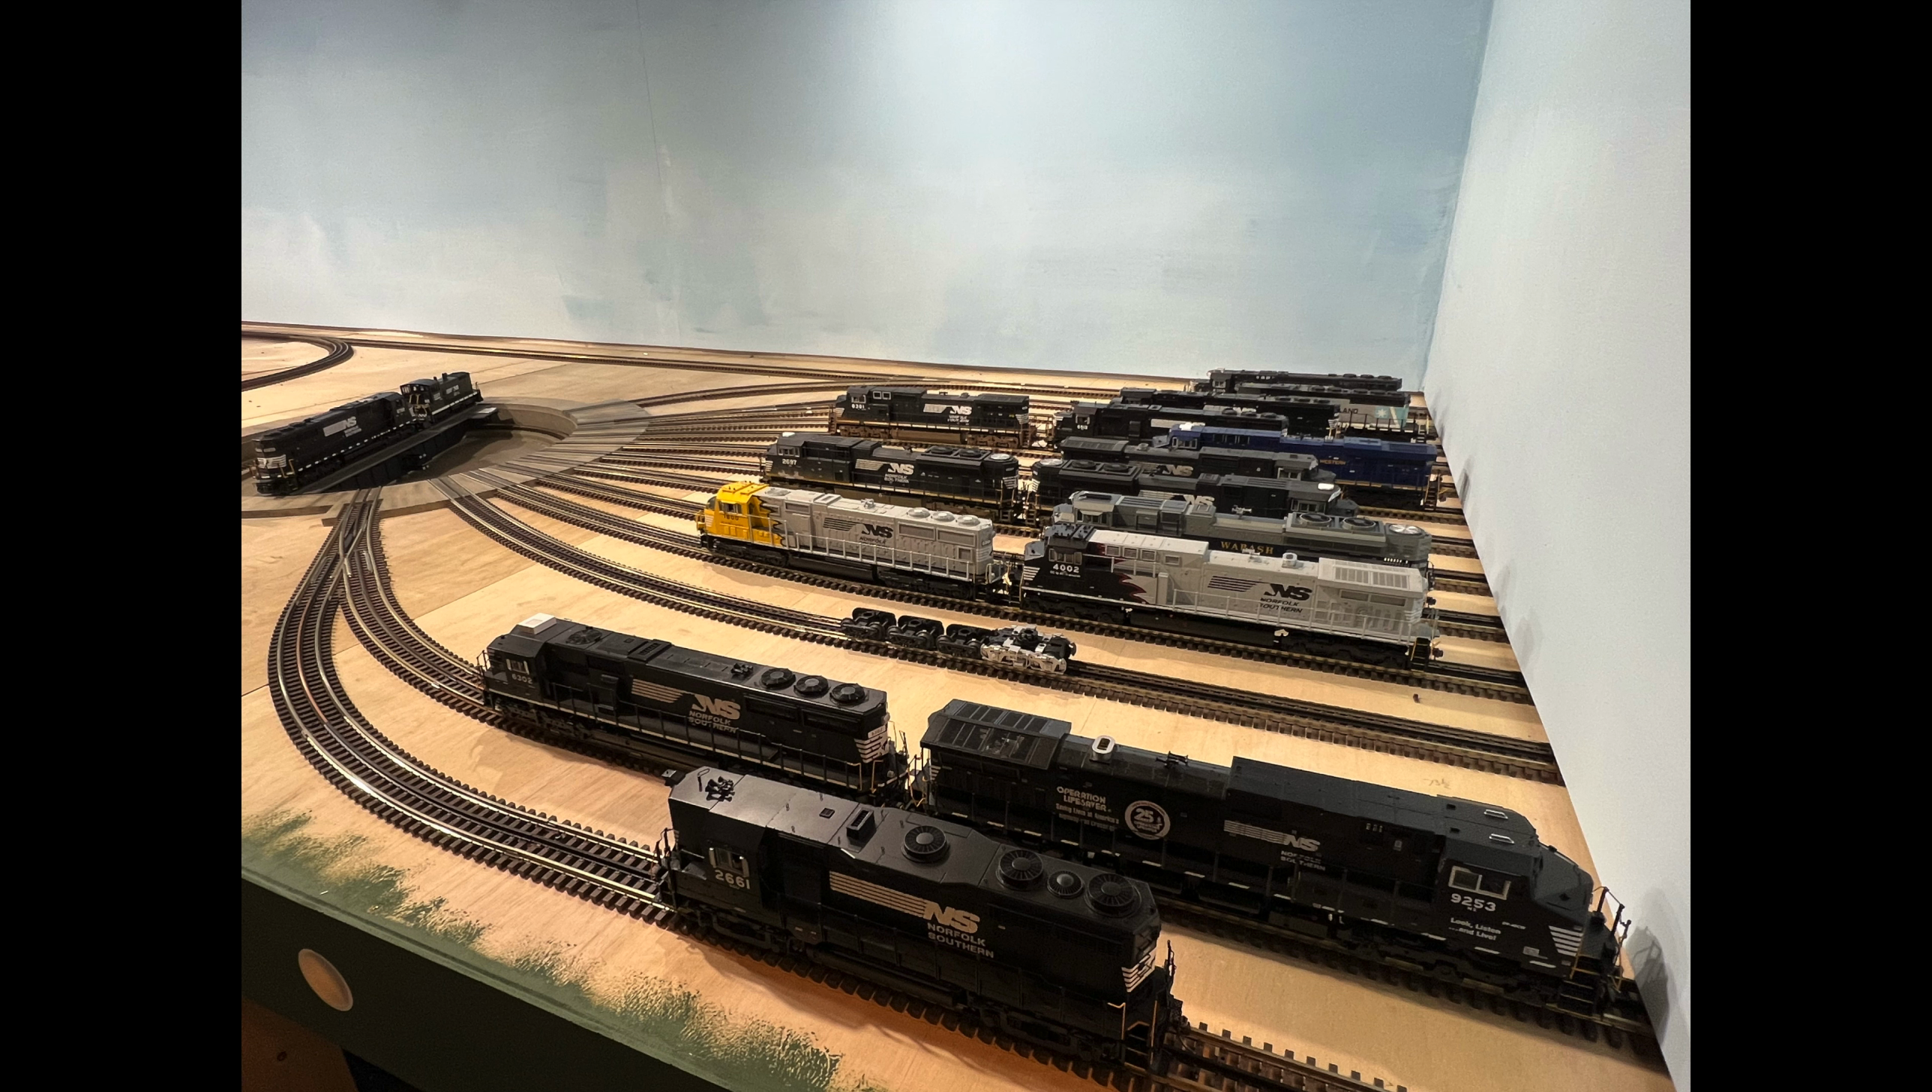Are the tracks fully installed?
Yes.